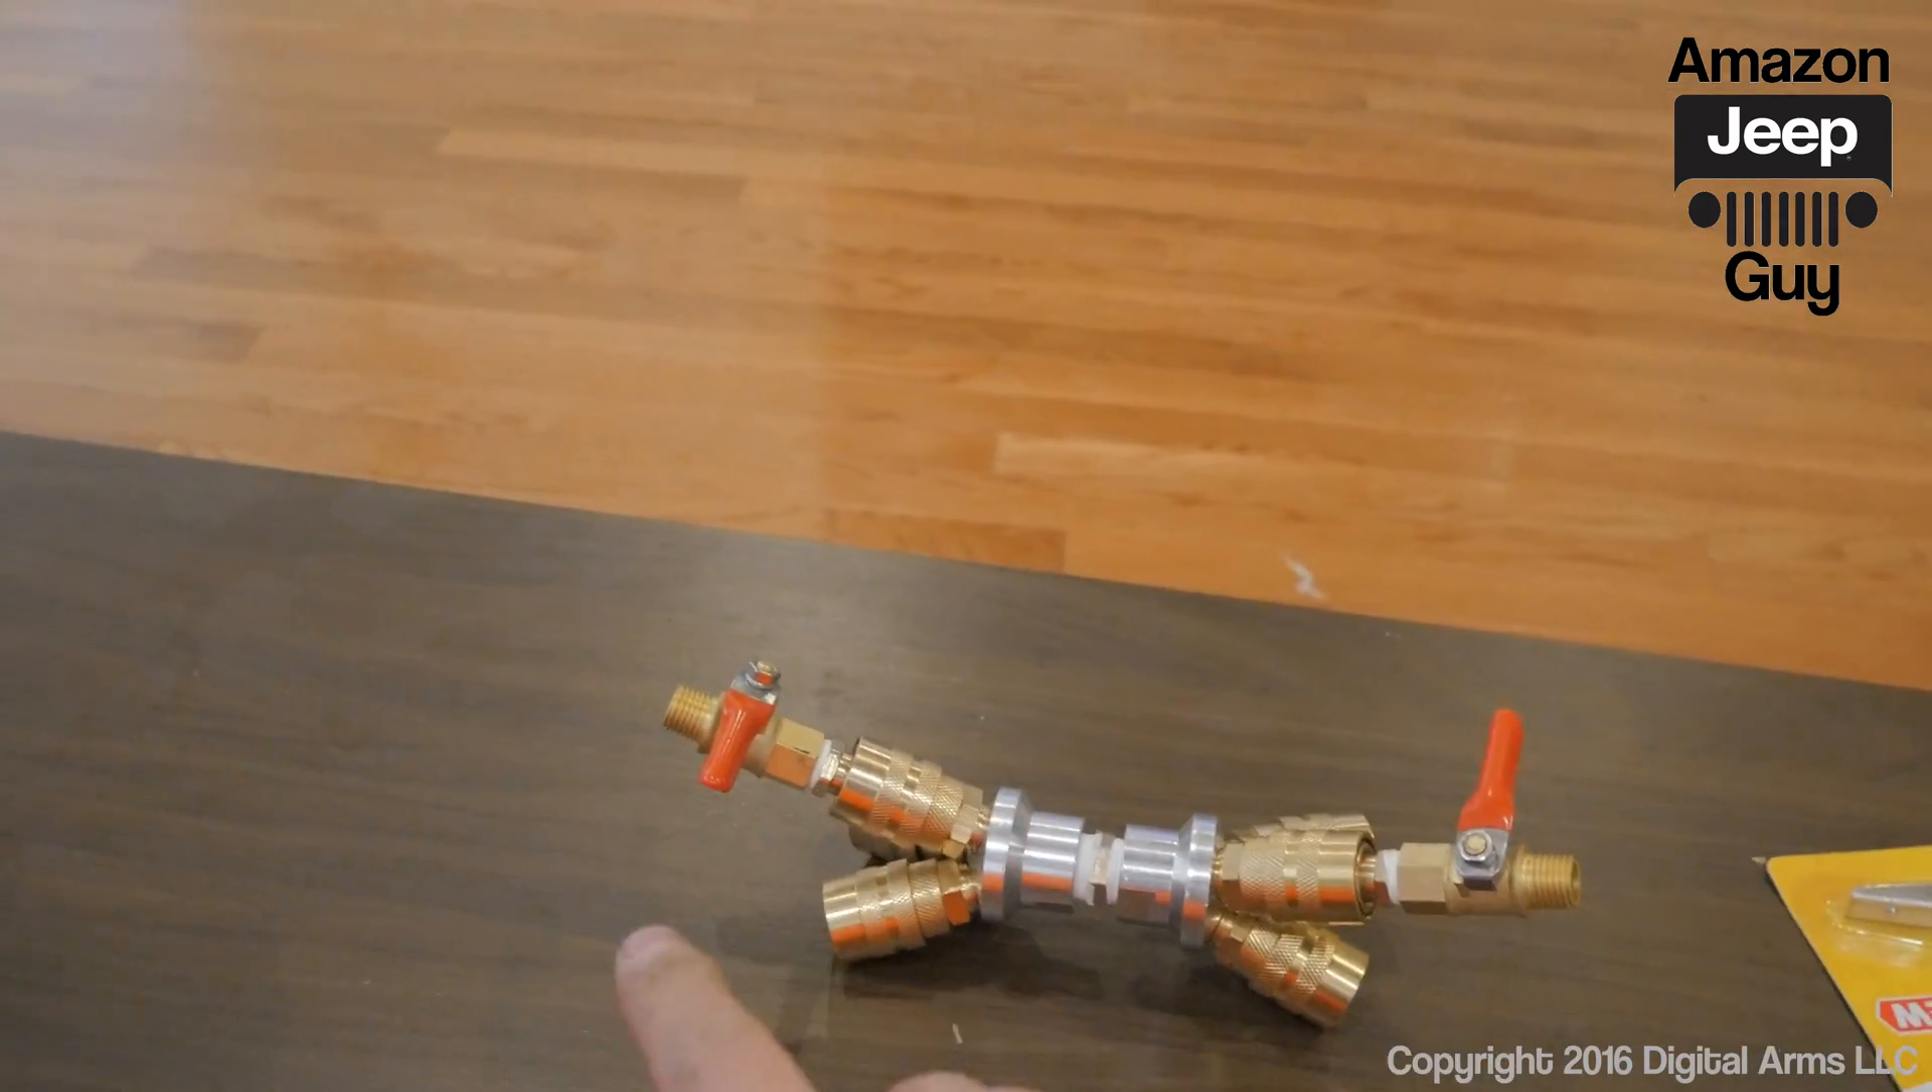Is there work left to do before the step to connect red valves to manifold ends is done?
No.